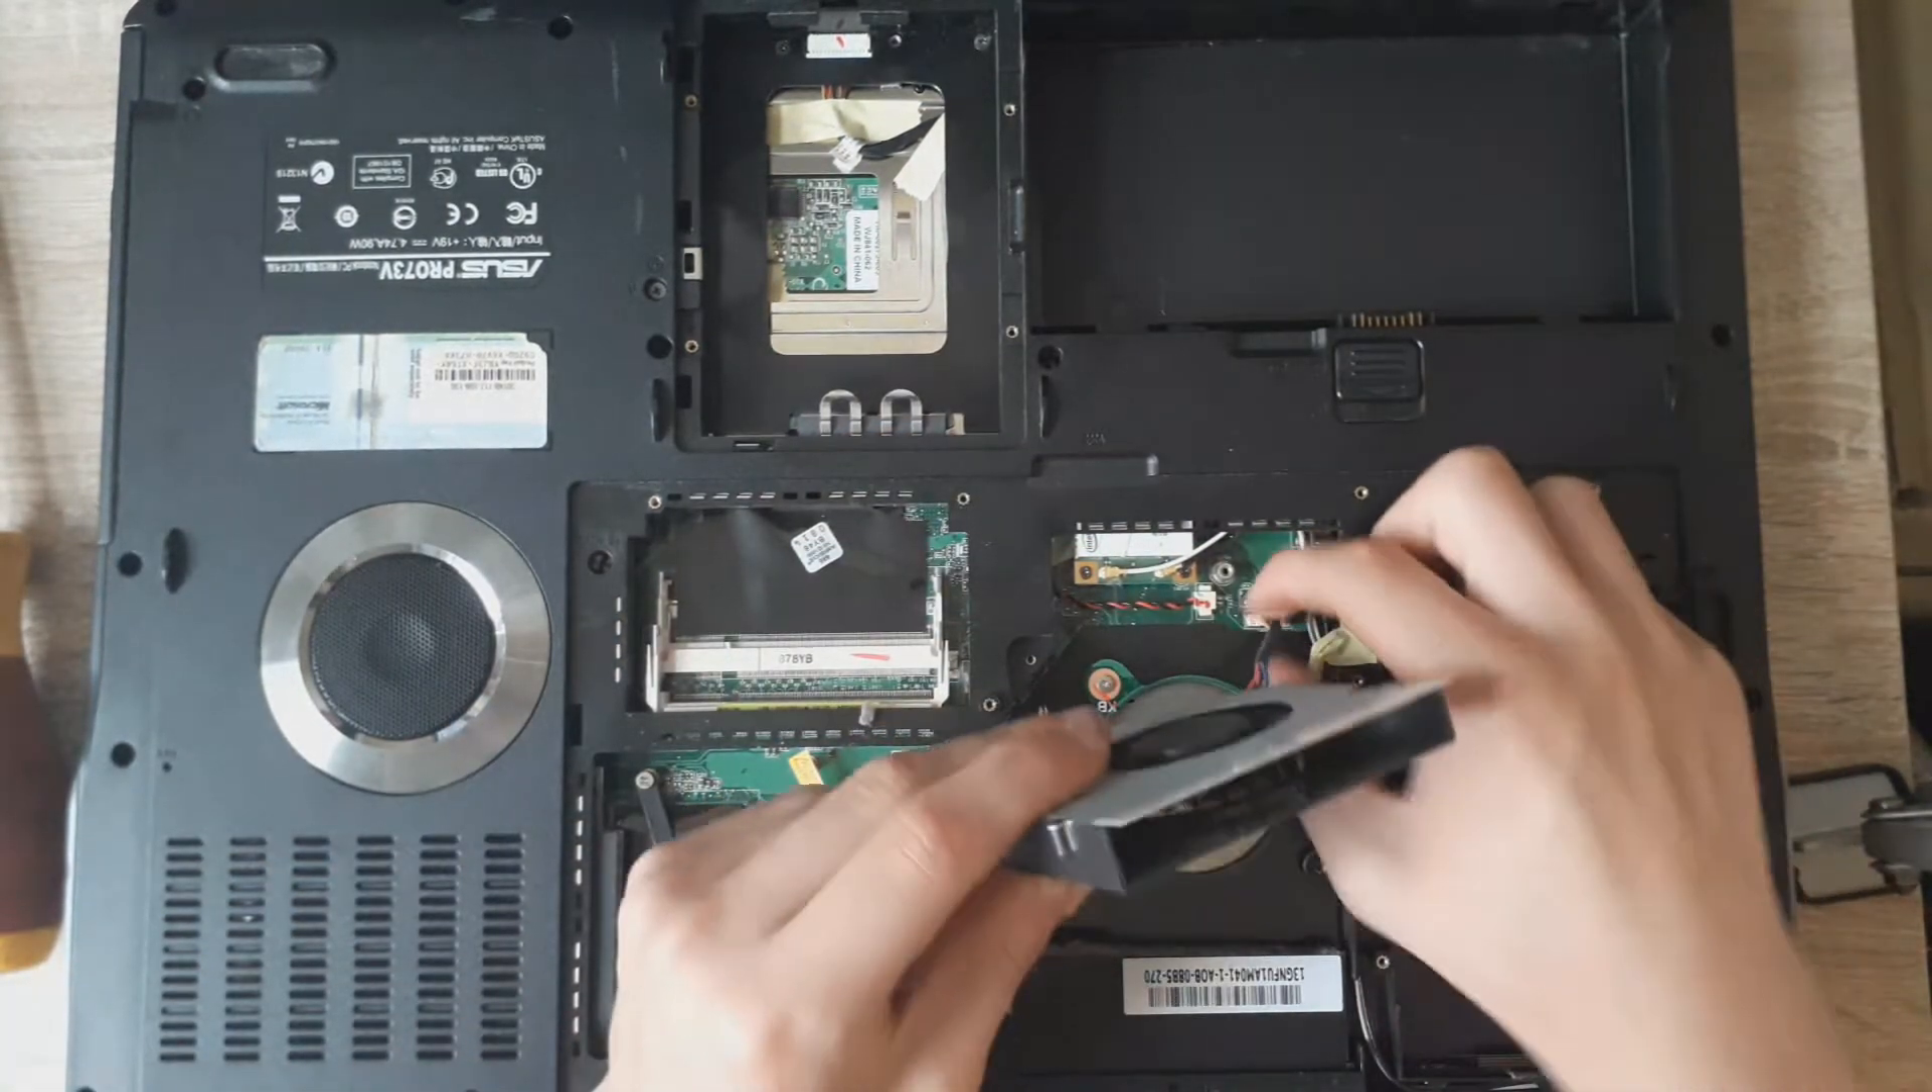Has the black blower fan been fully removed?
No.